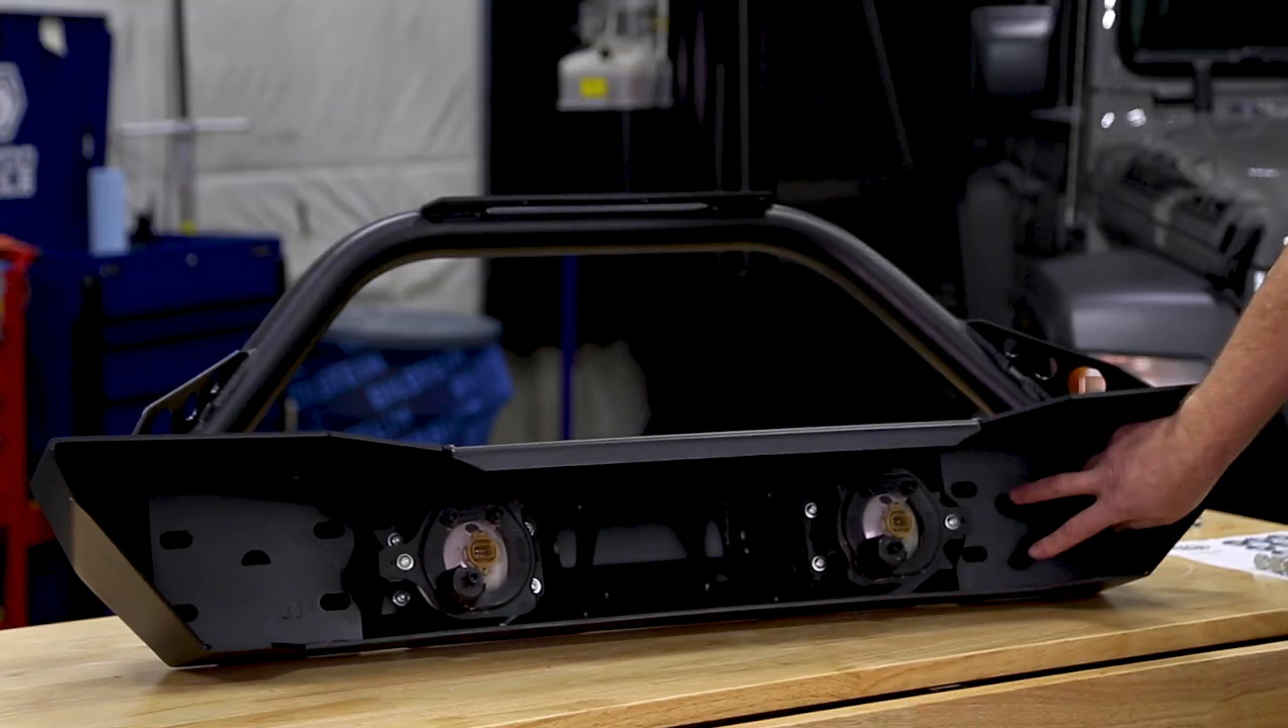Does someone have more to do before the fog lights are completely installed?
No.